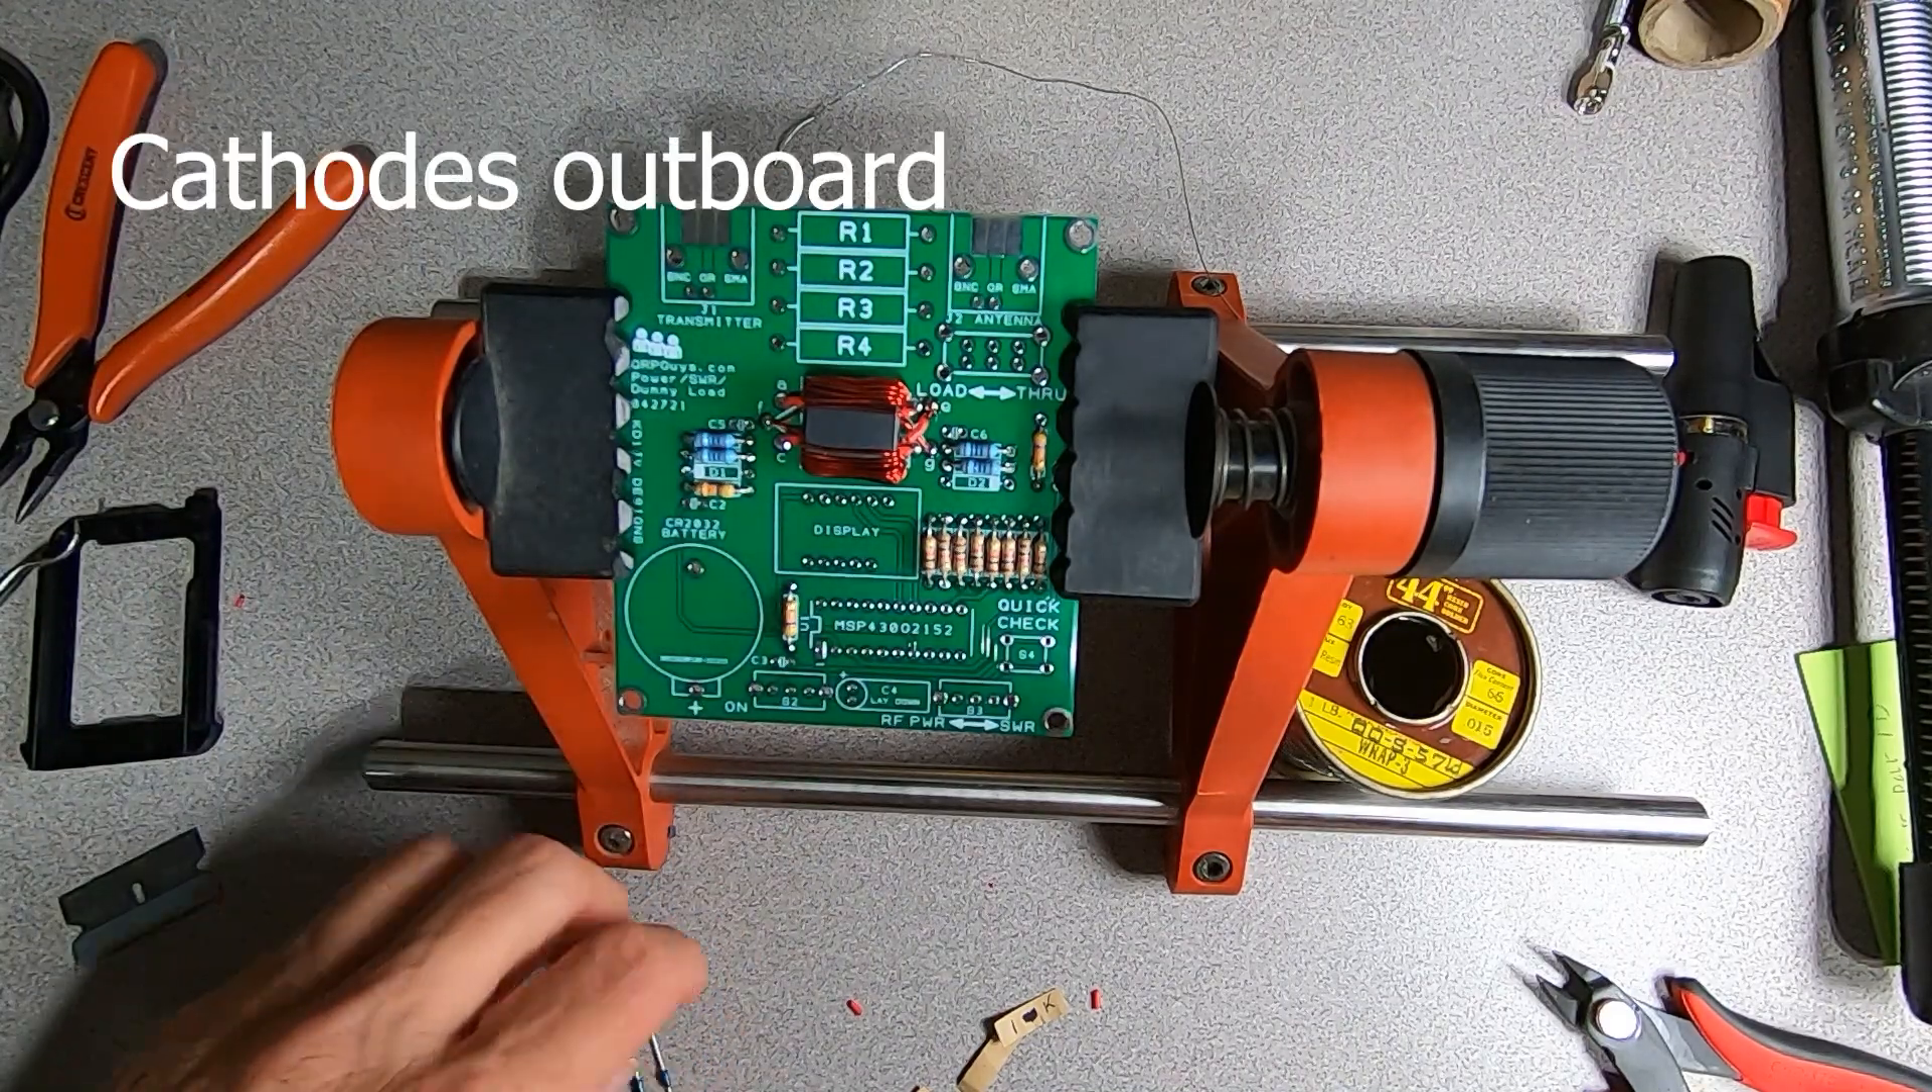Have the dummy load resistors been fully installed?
No.